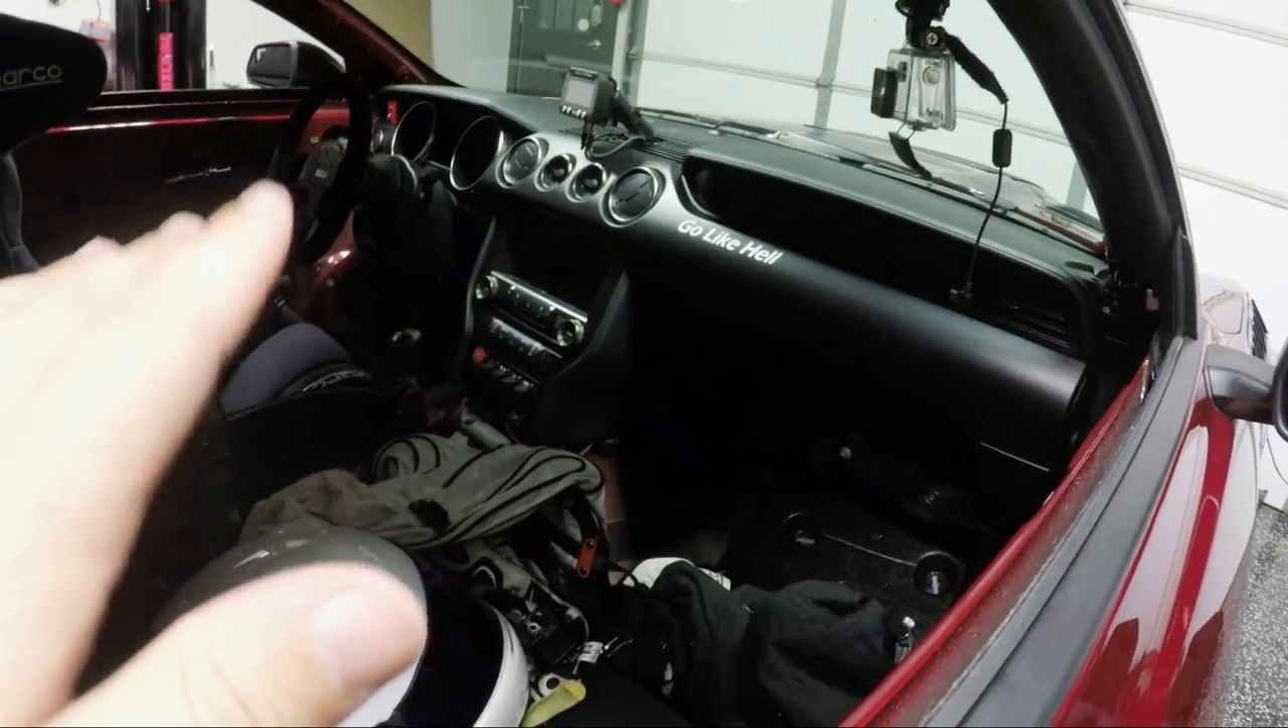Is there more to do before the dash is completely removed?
Yes.